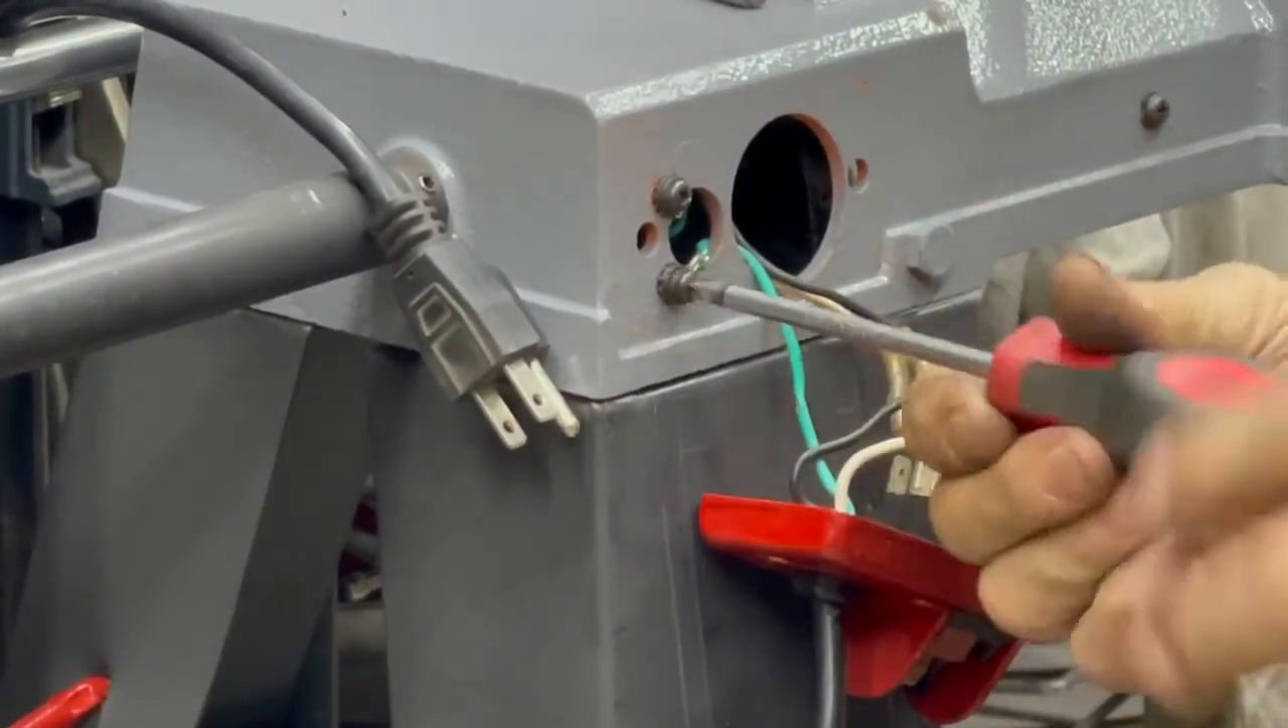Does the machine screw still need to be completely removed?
Yes.